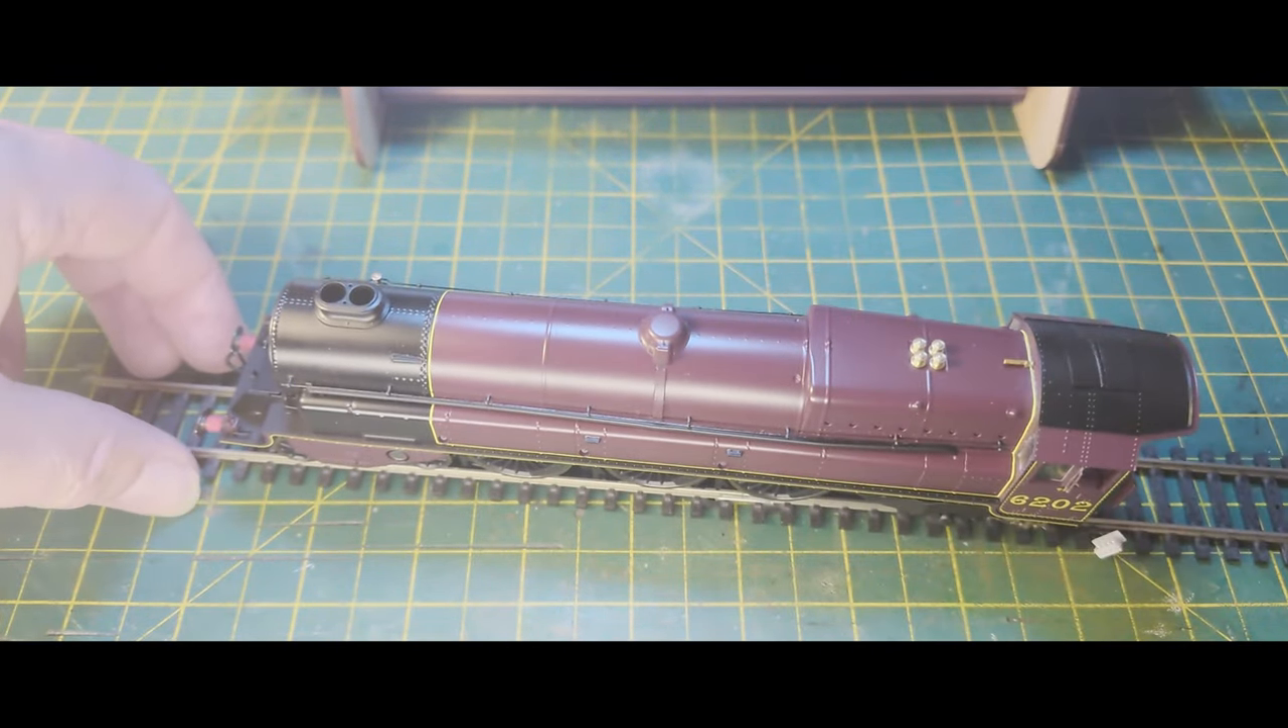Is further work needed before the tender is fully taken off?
No.